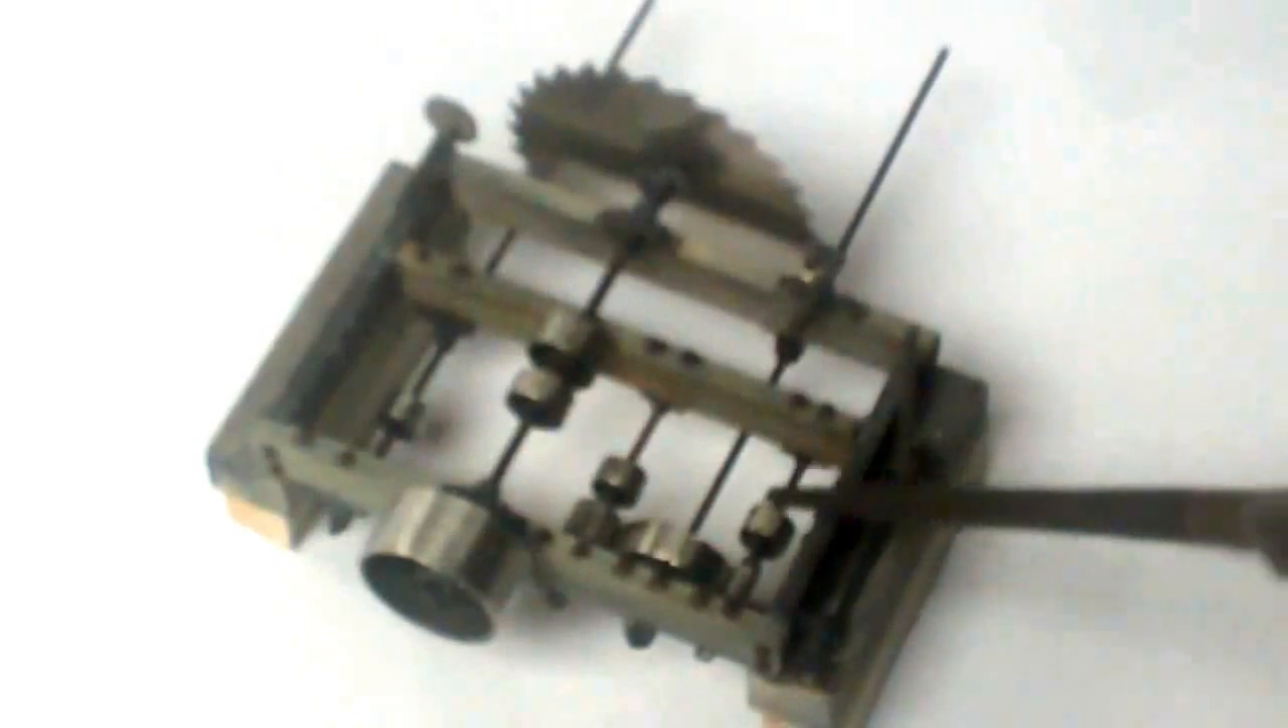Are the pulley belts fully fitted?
No.